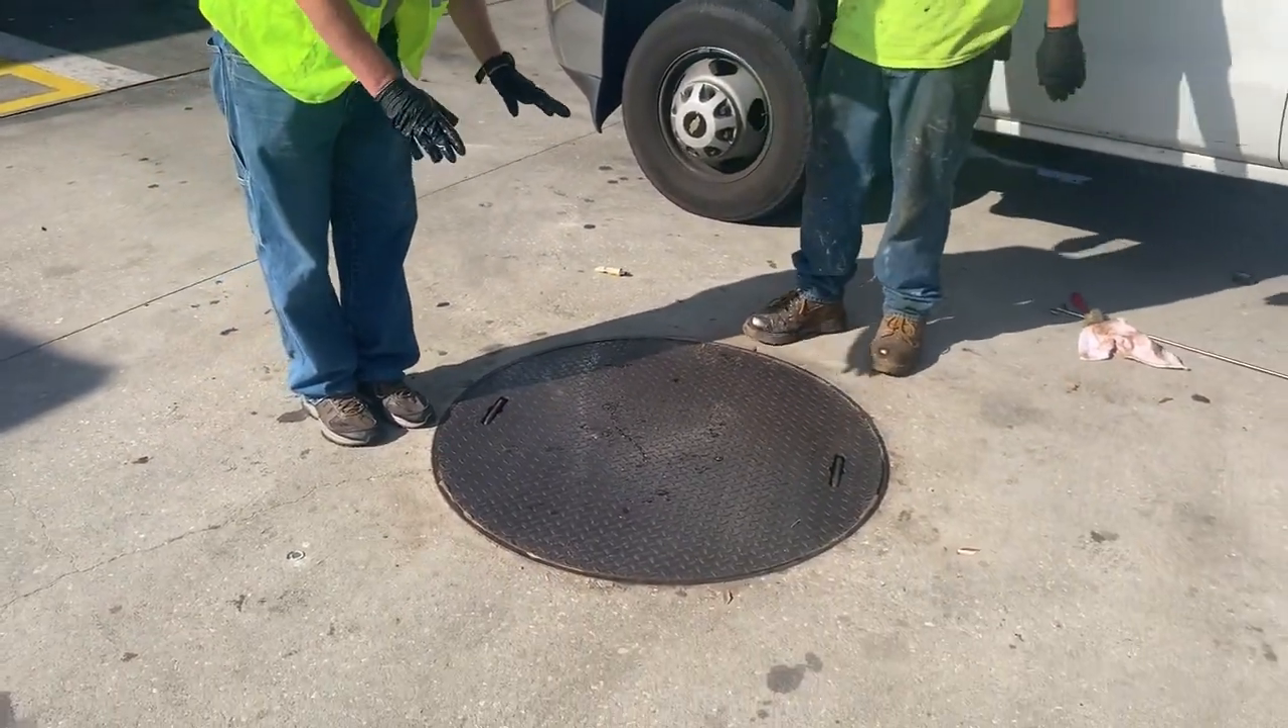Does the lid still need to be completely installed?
No.